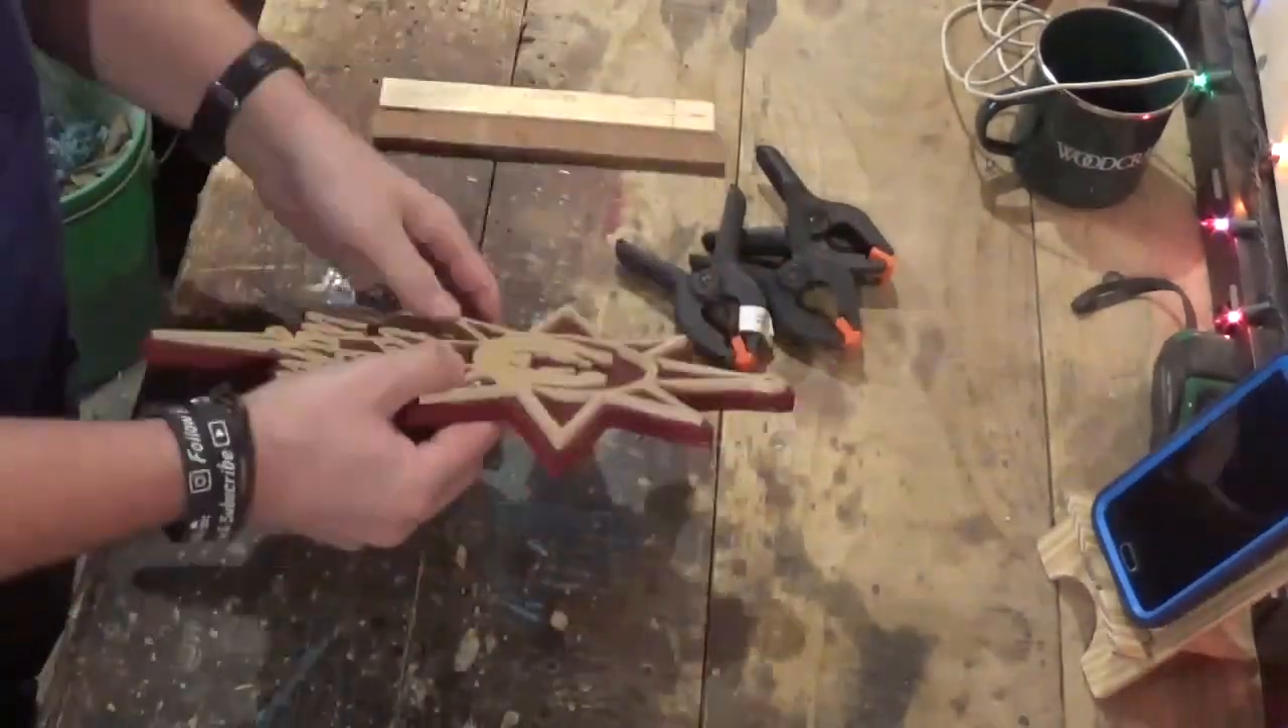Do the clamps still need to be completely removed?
No.